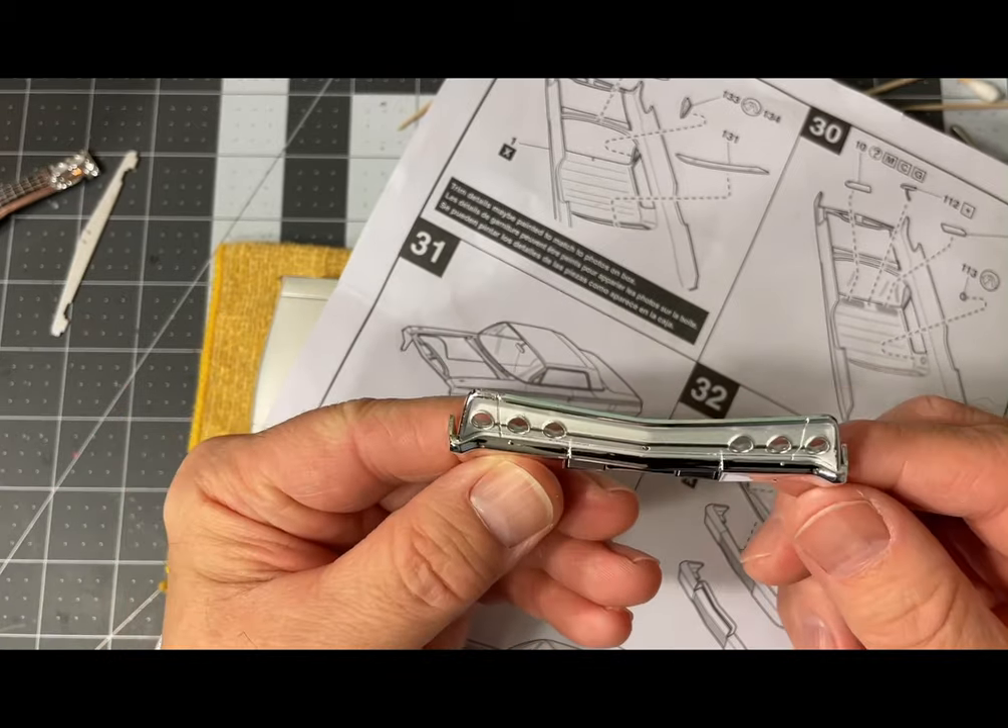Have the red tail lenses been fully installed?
No.